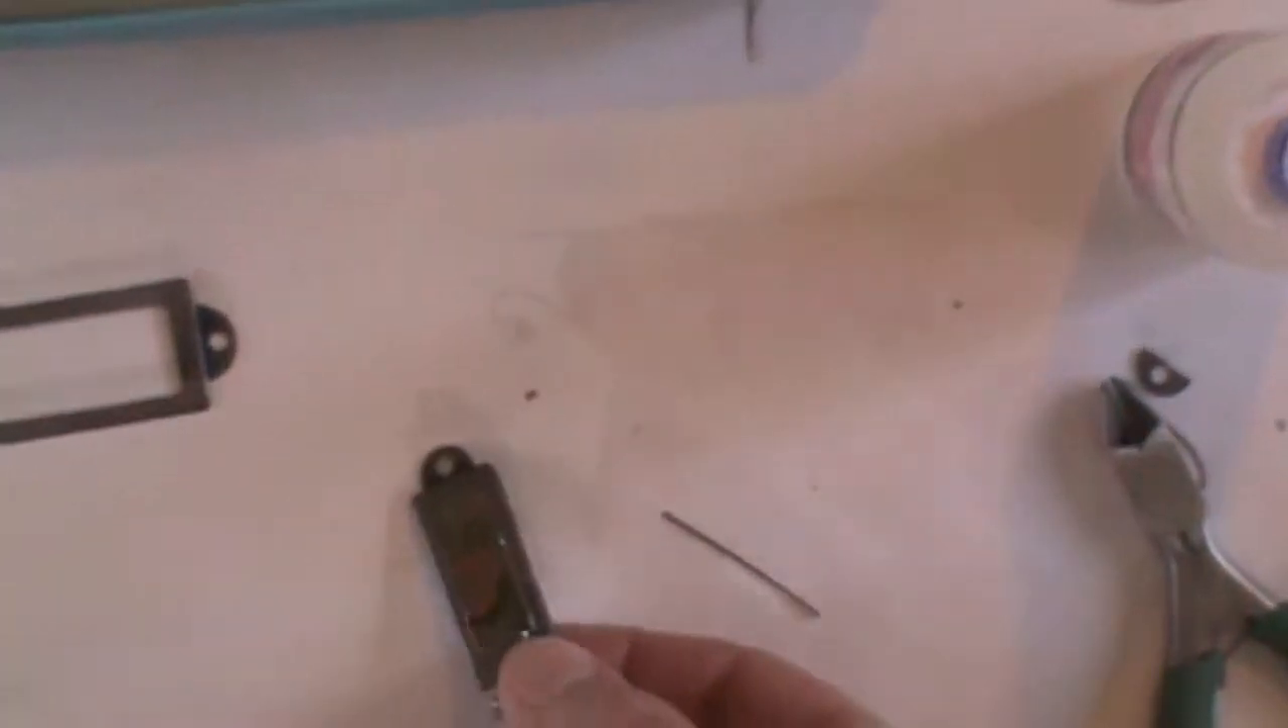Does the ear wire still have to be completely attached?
Yes.